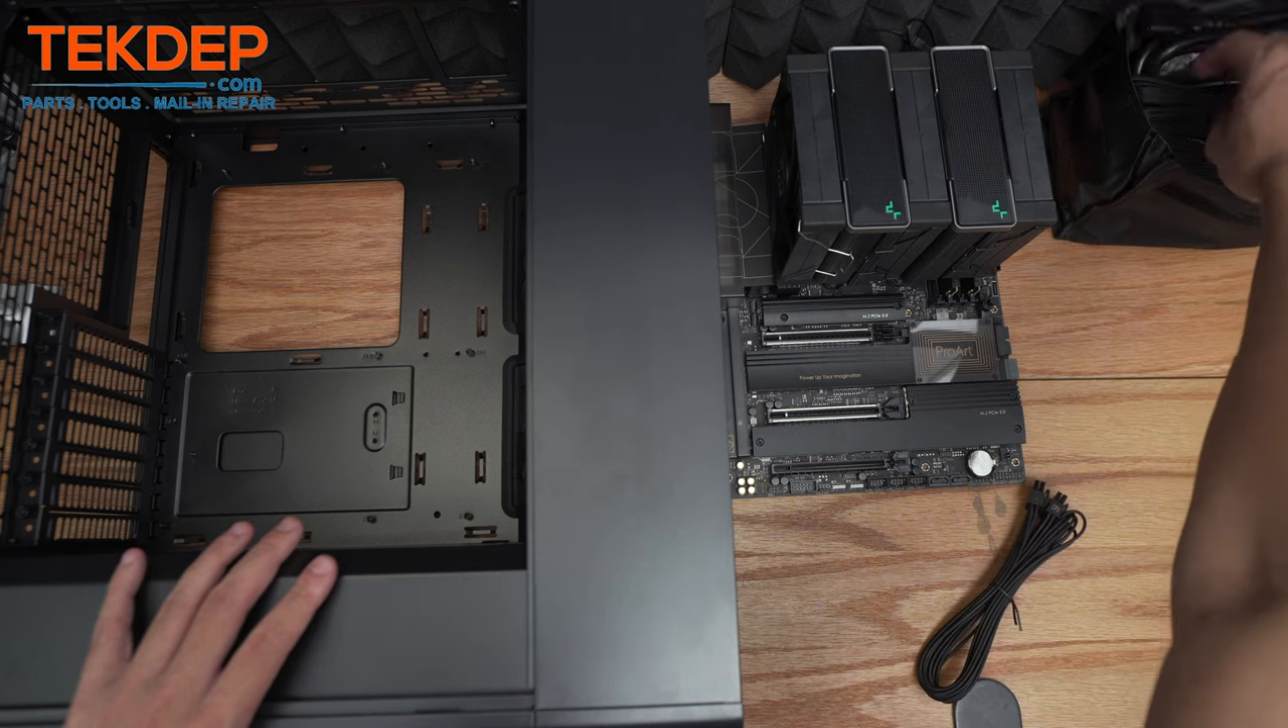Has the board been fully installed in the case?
No.